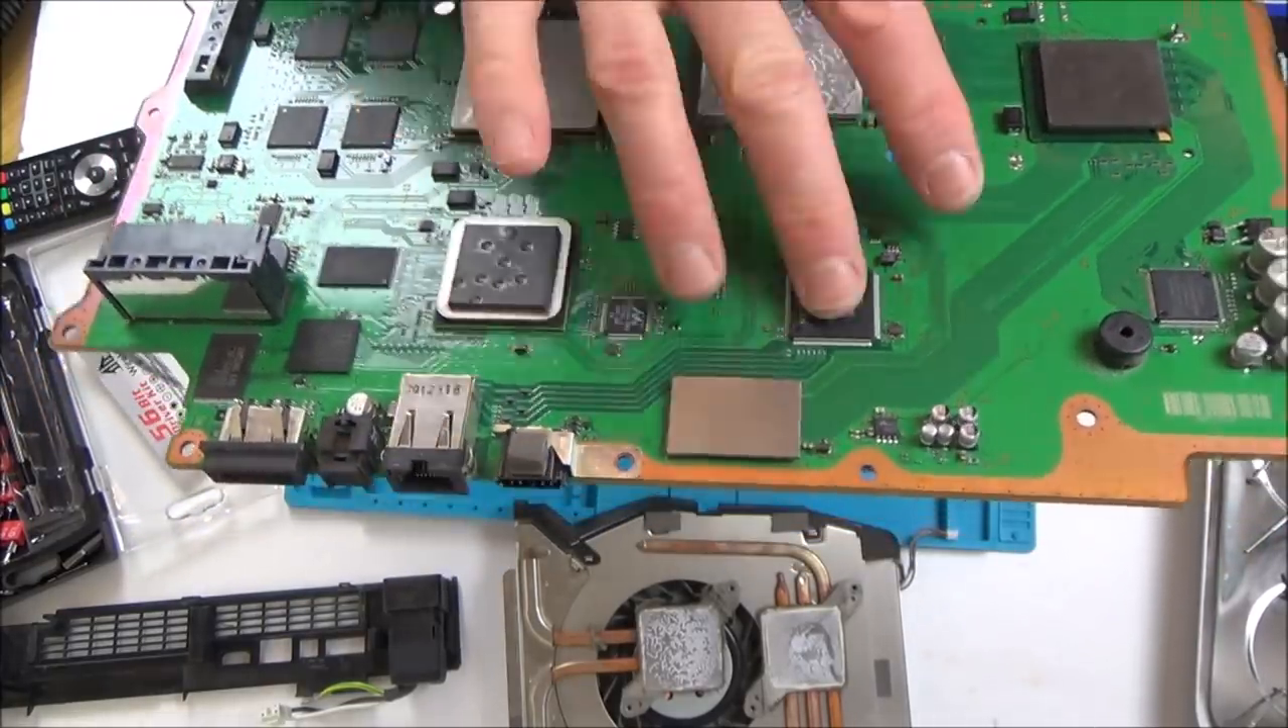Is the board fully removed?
Yes.